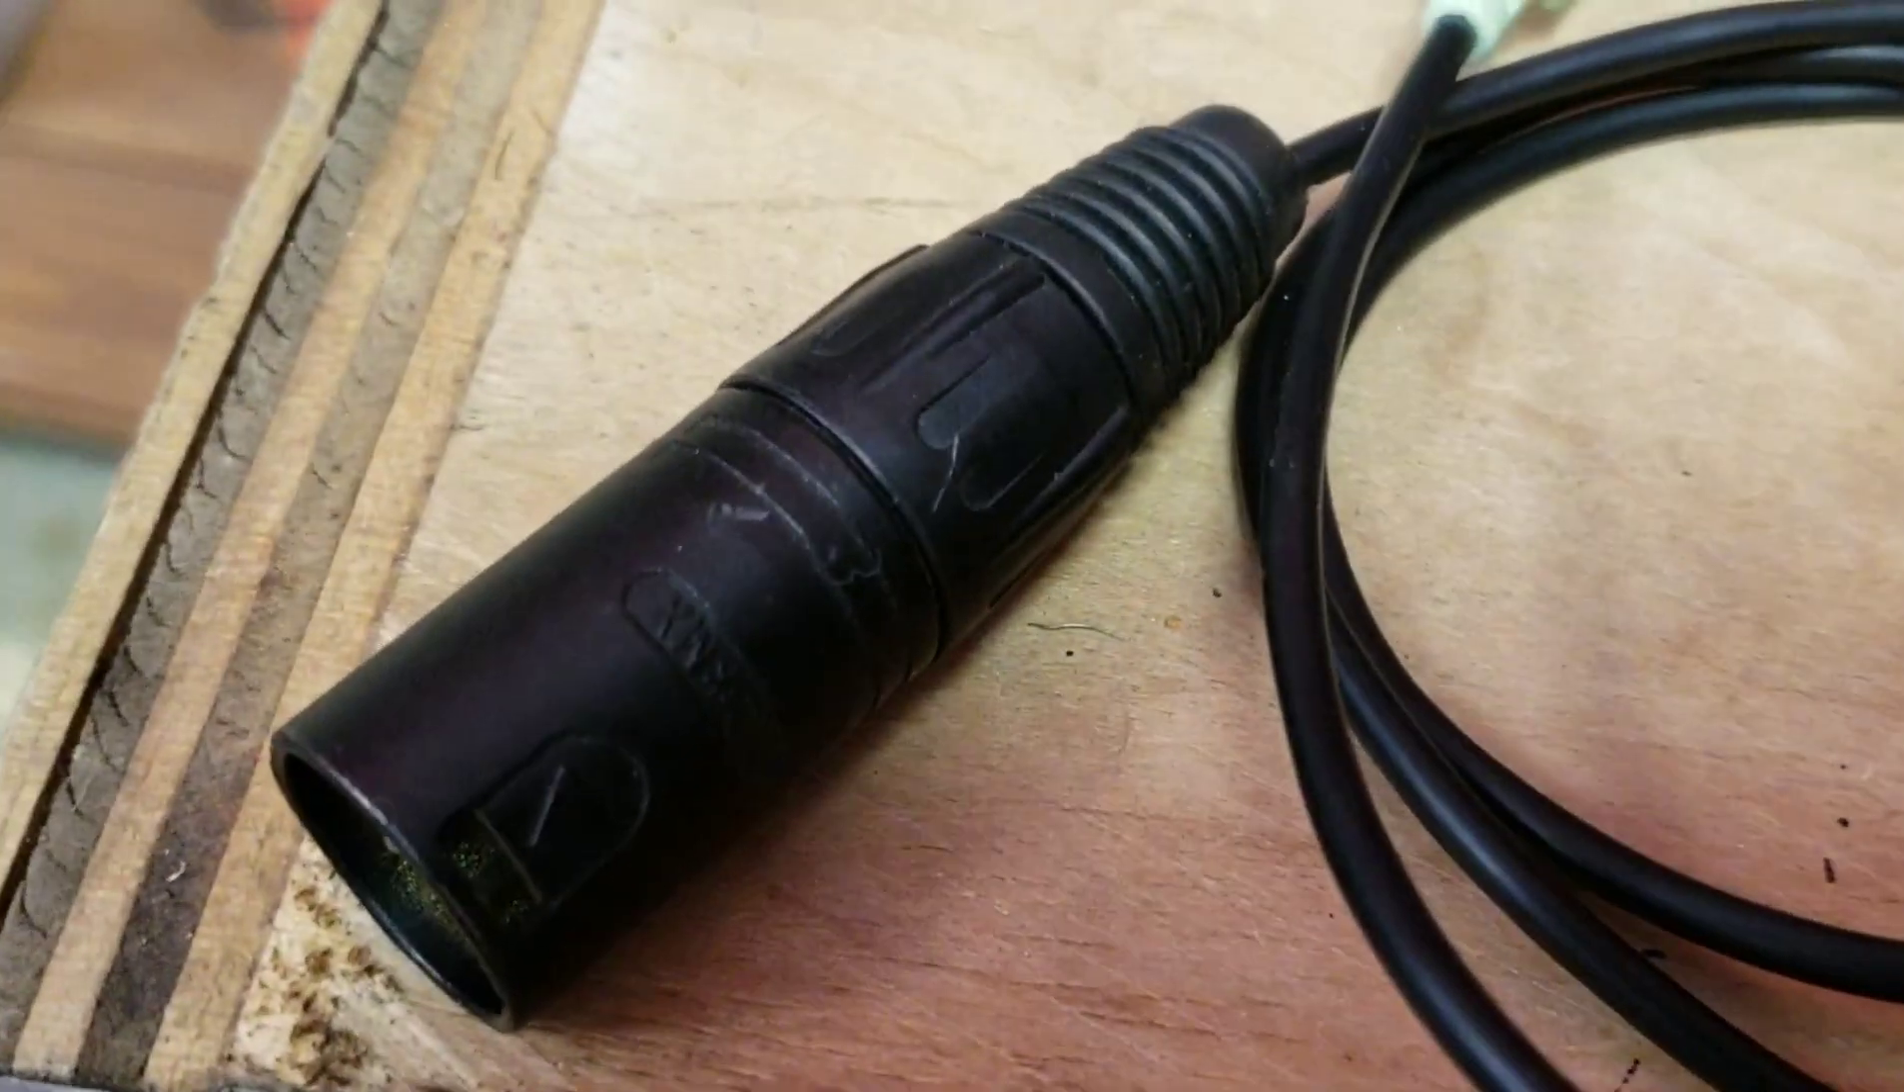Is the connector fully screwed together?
Yes.